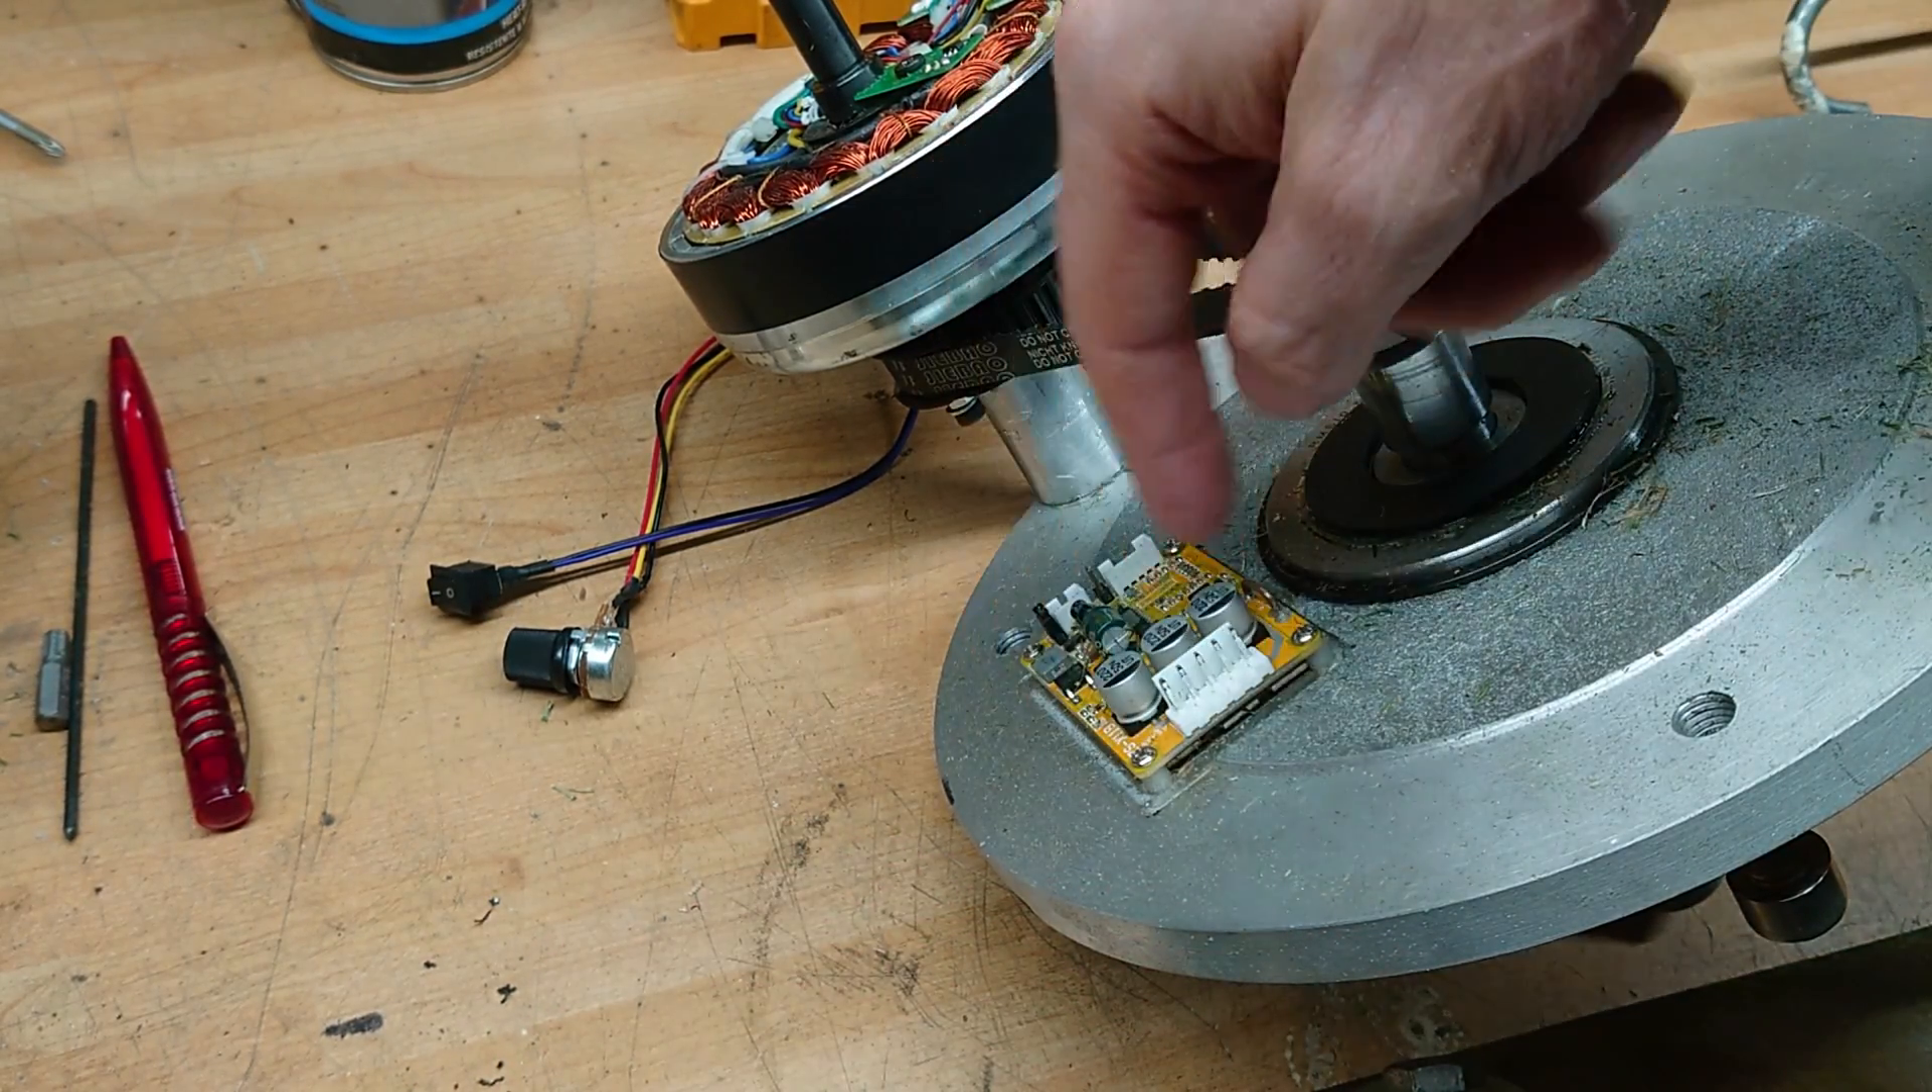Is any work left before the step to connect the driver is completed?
Yes.